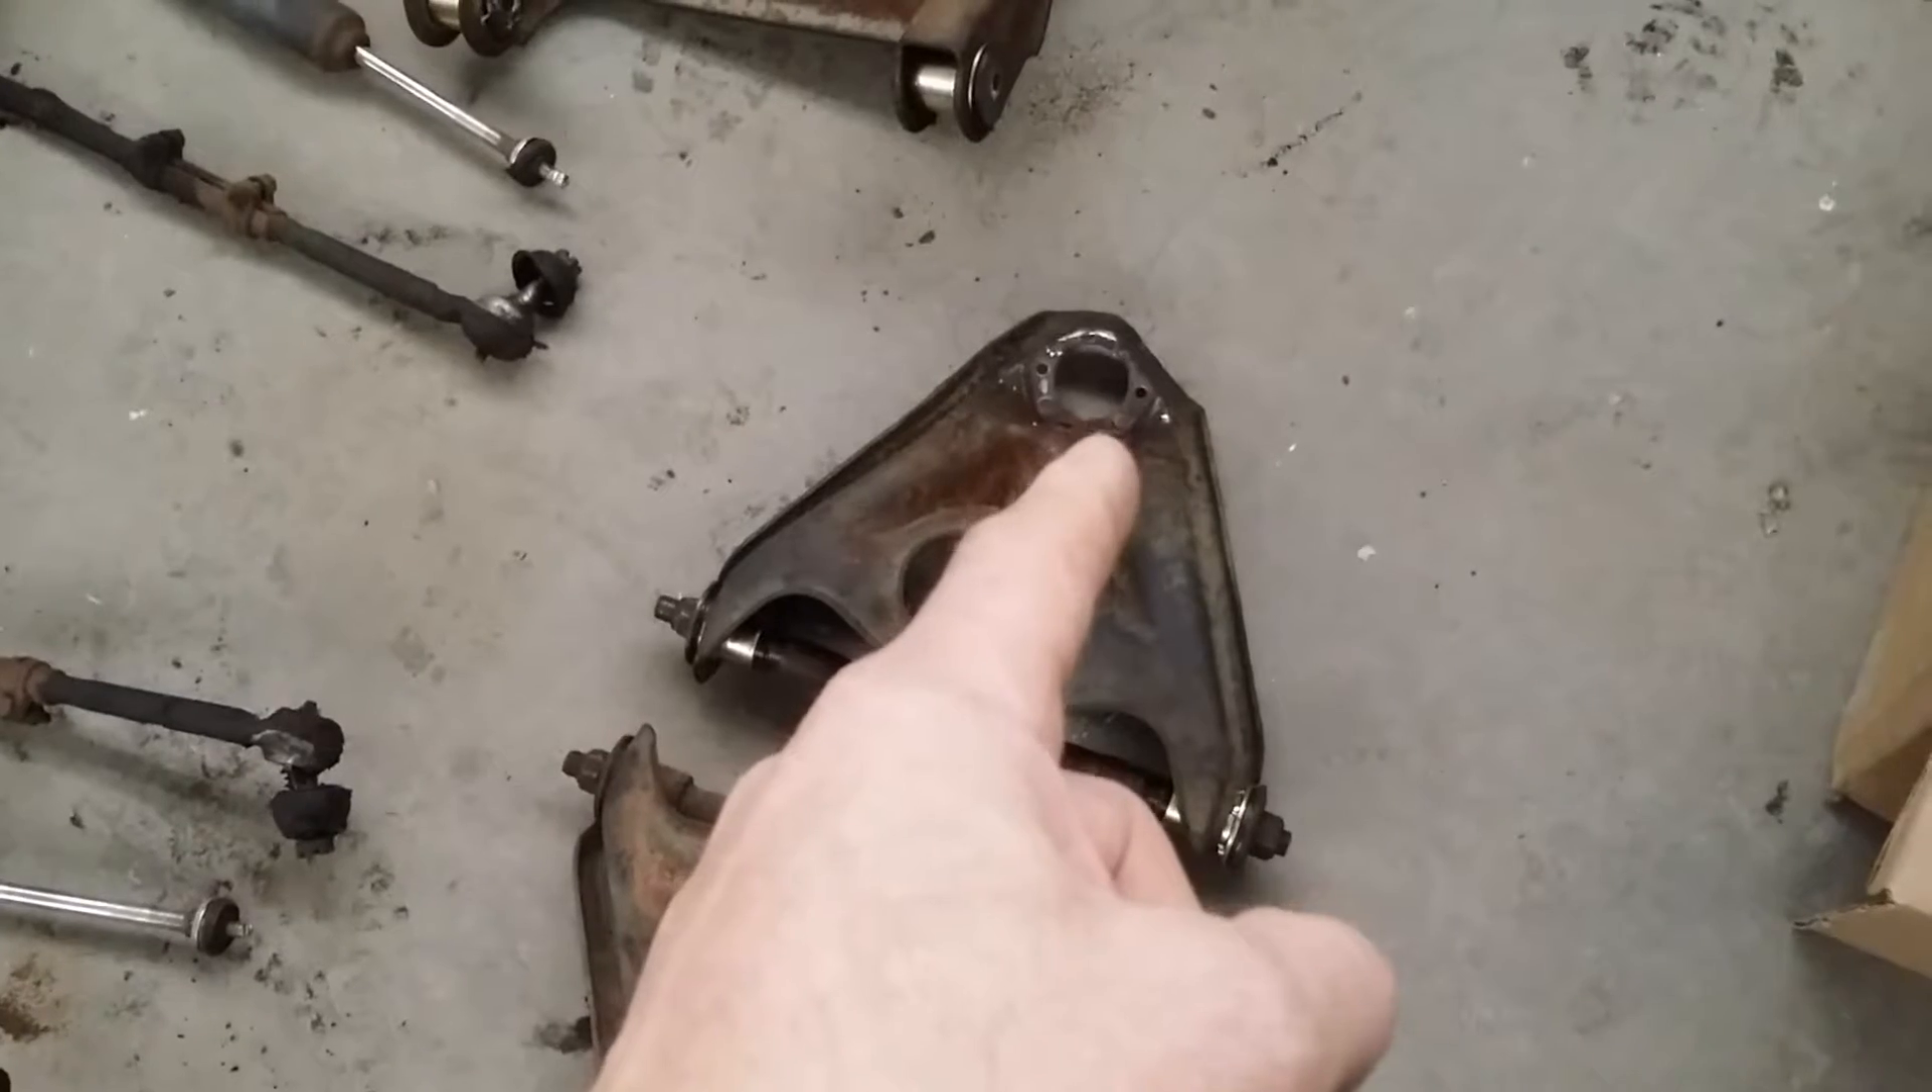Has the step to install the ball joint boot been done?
No.